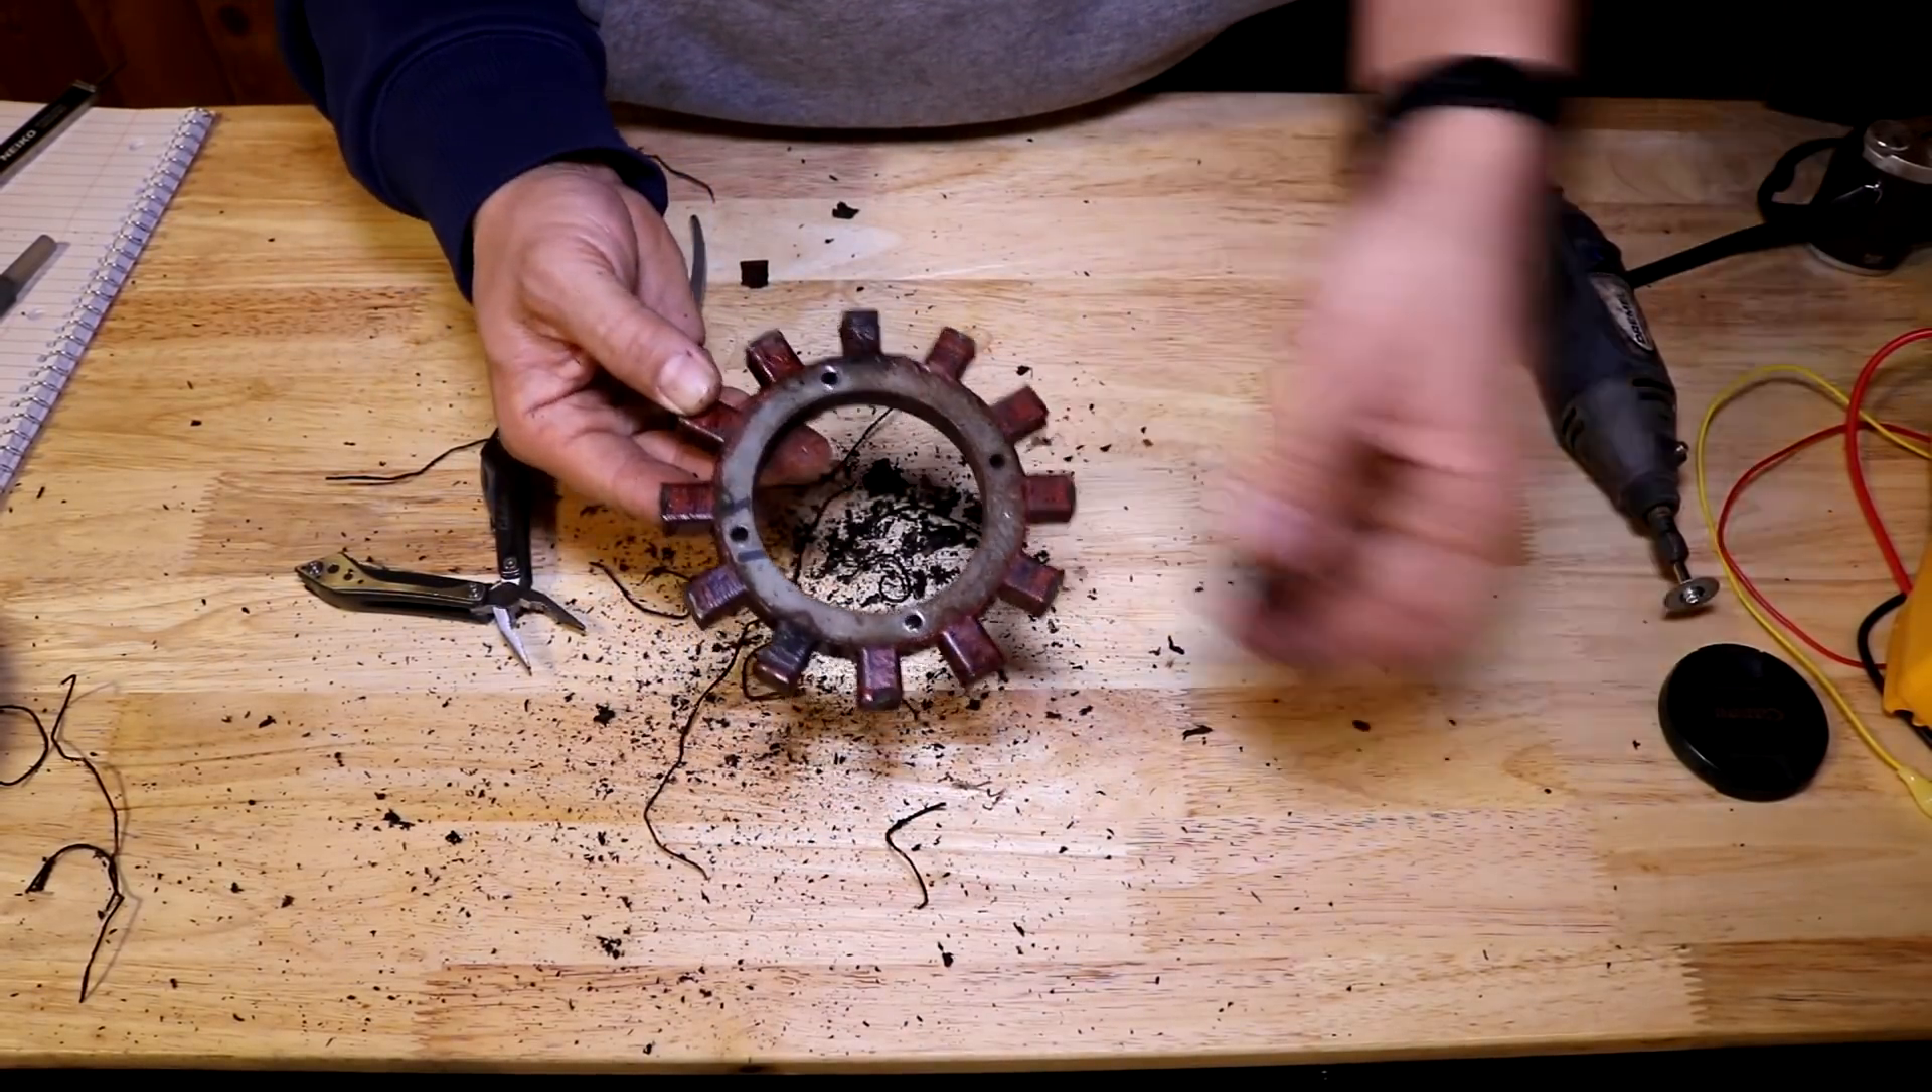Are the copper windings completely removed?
Yes.